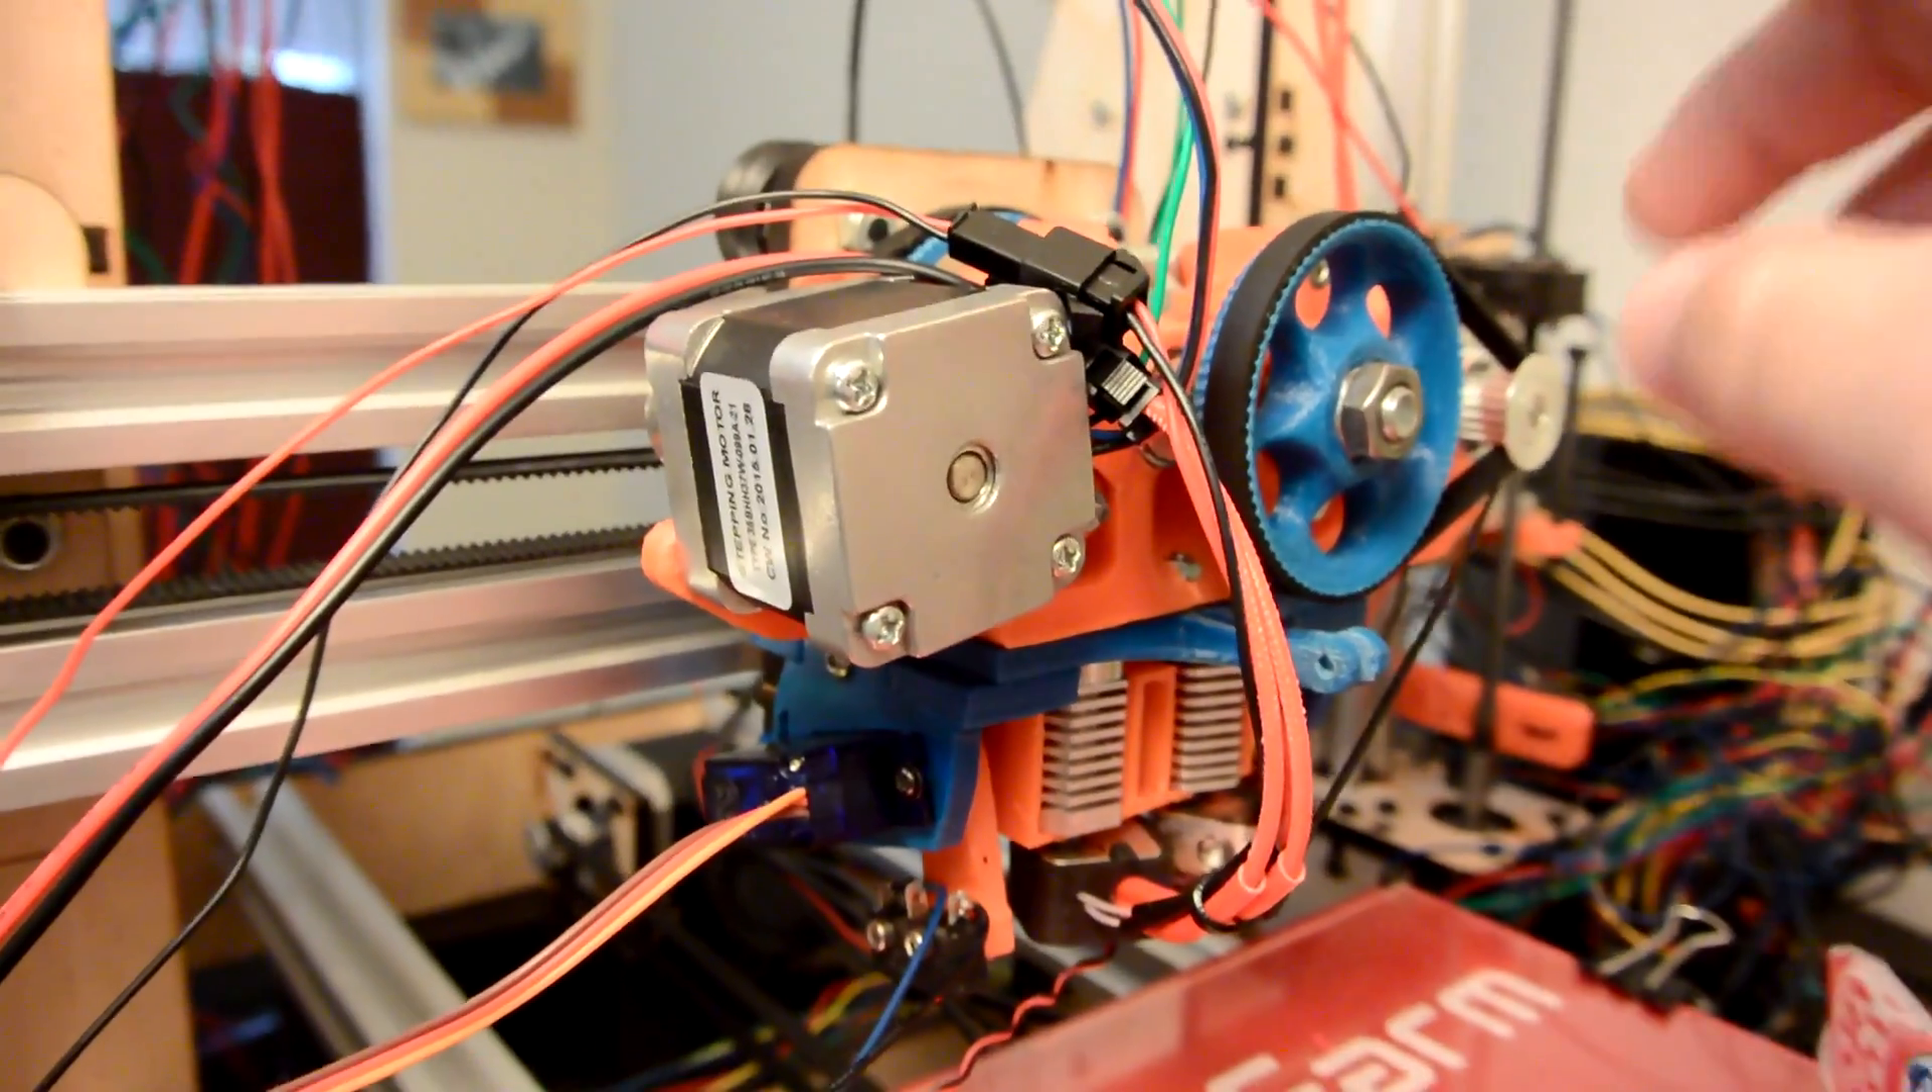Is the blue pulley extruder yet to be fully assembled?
No.